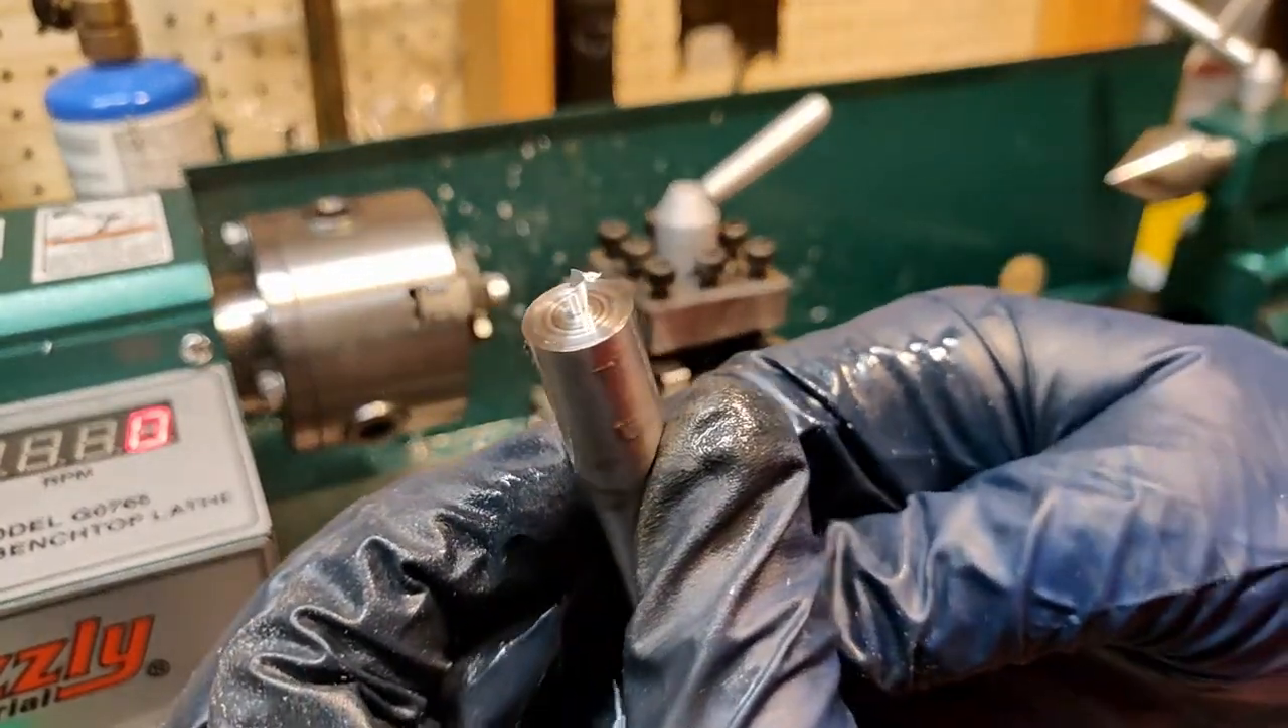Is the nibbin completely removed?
No.